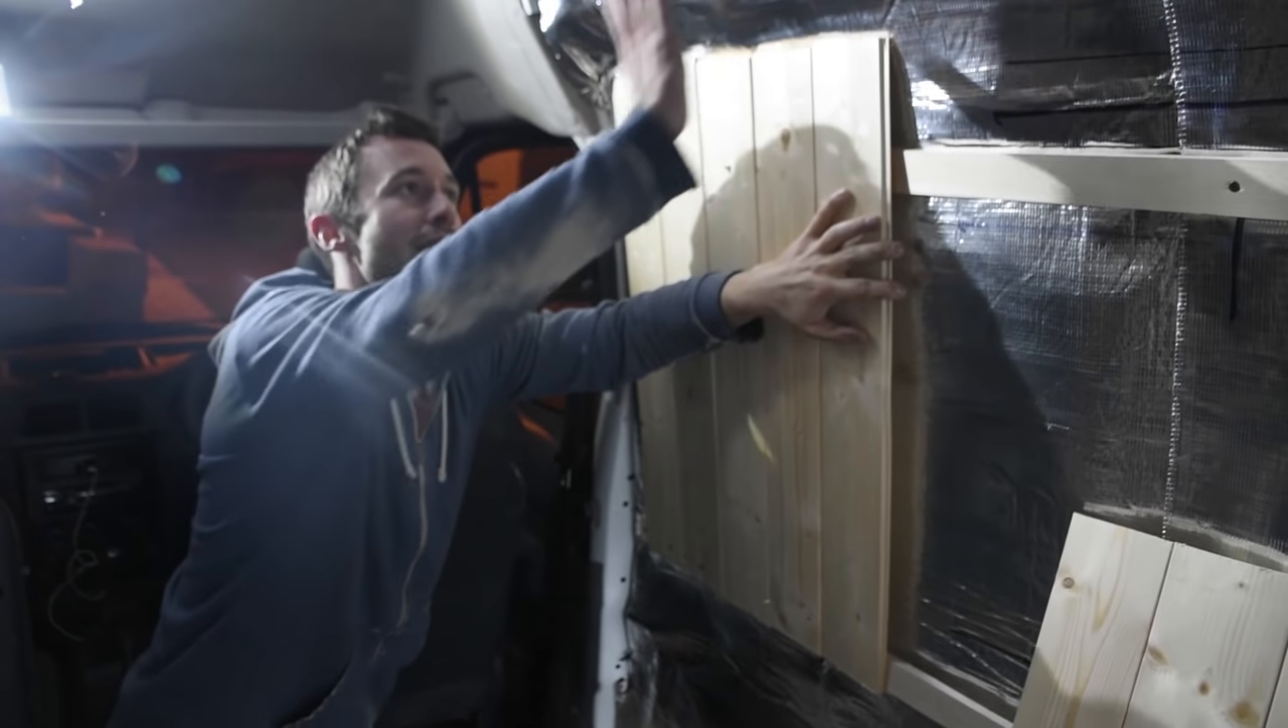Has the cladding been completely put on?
No.